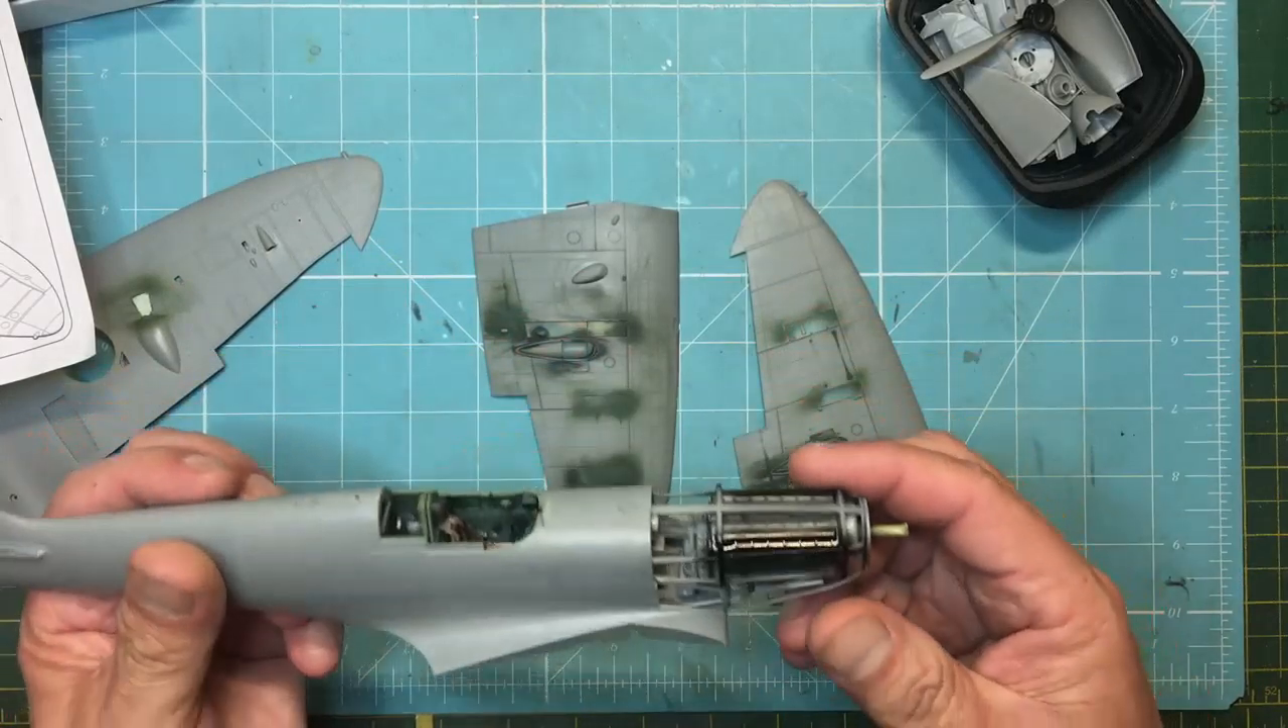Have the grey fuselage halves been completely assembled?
Yes.